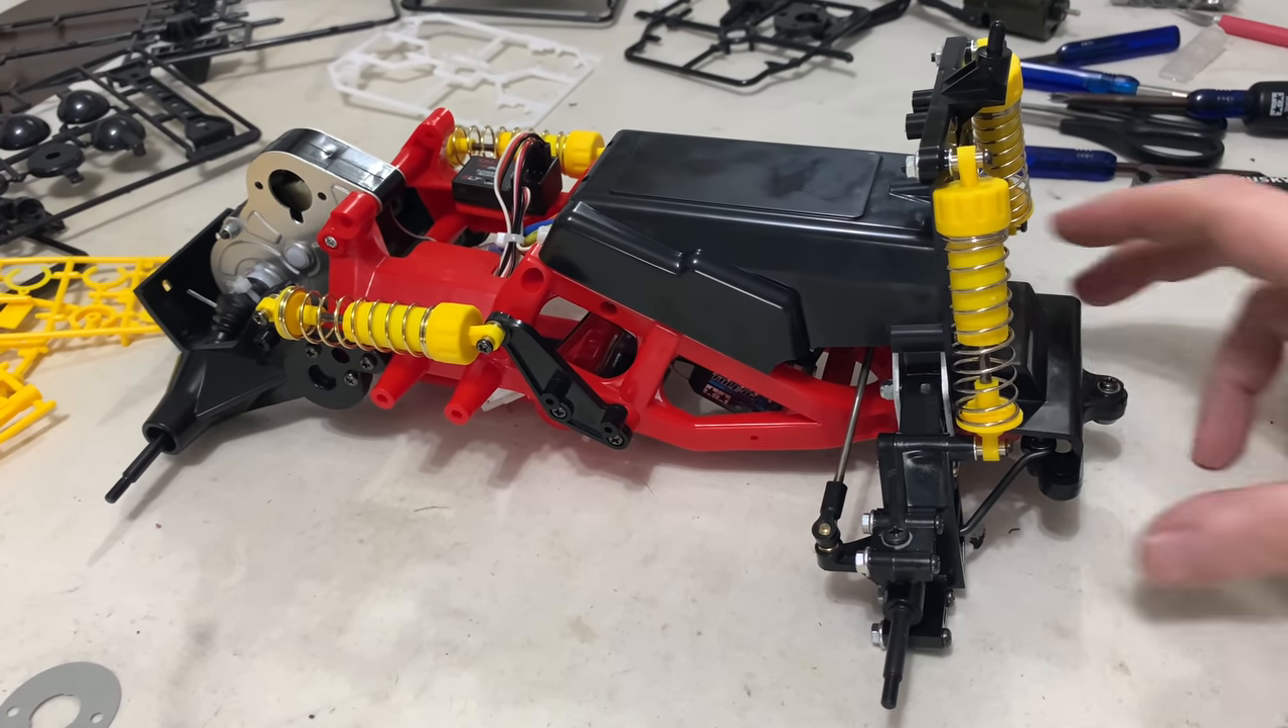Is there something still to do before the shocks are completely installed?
No.